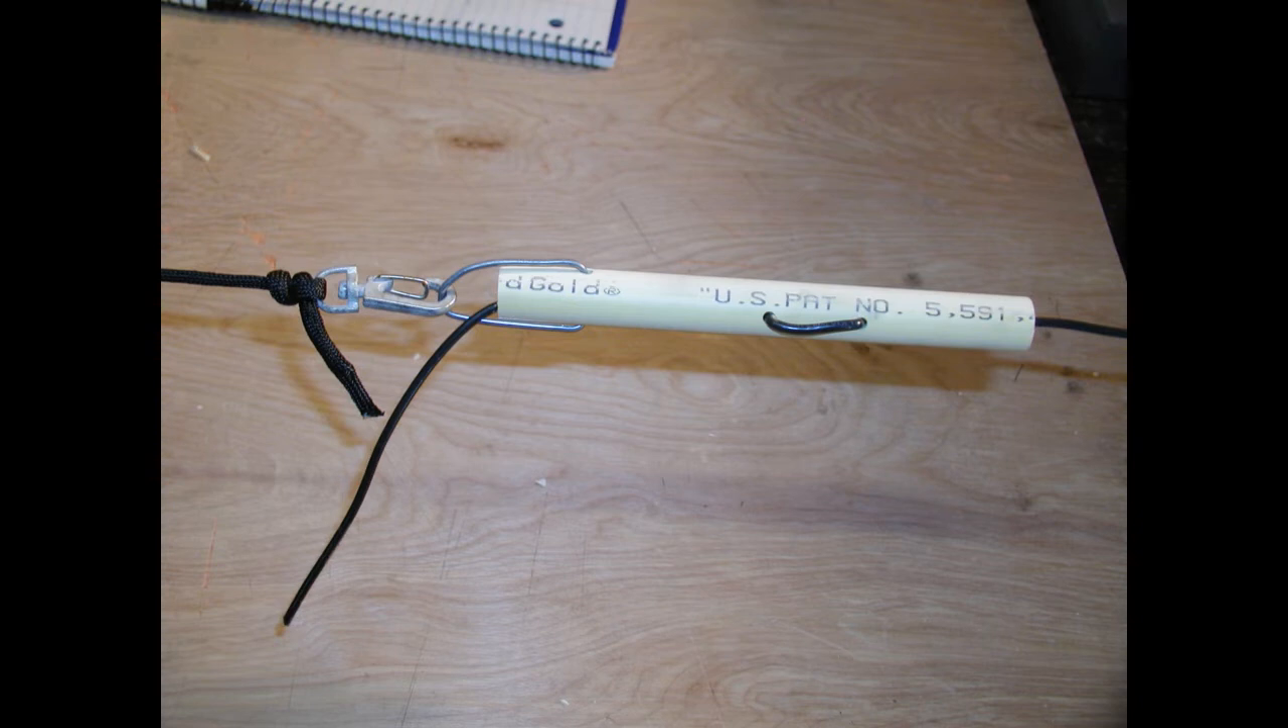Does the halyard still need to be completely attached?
No.